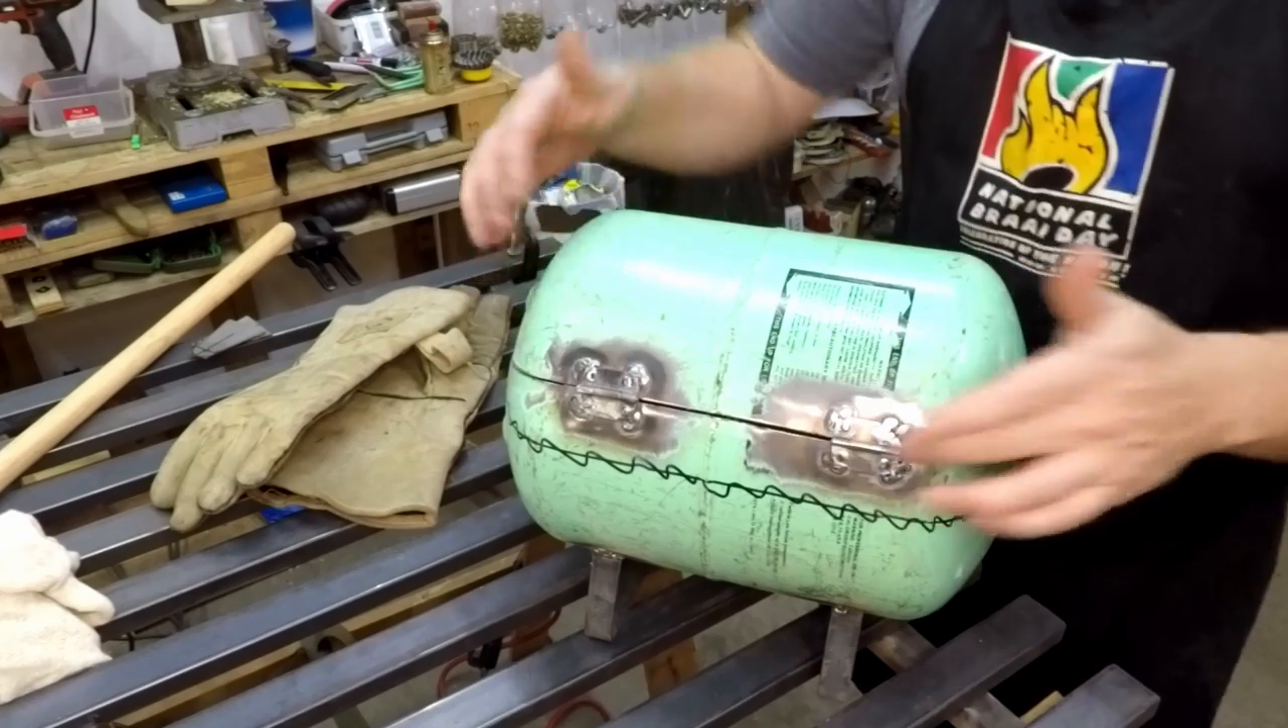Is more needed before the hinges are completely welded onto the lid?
No.